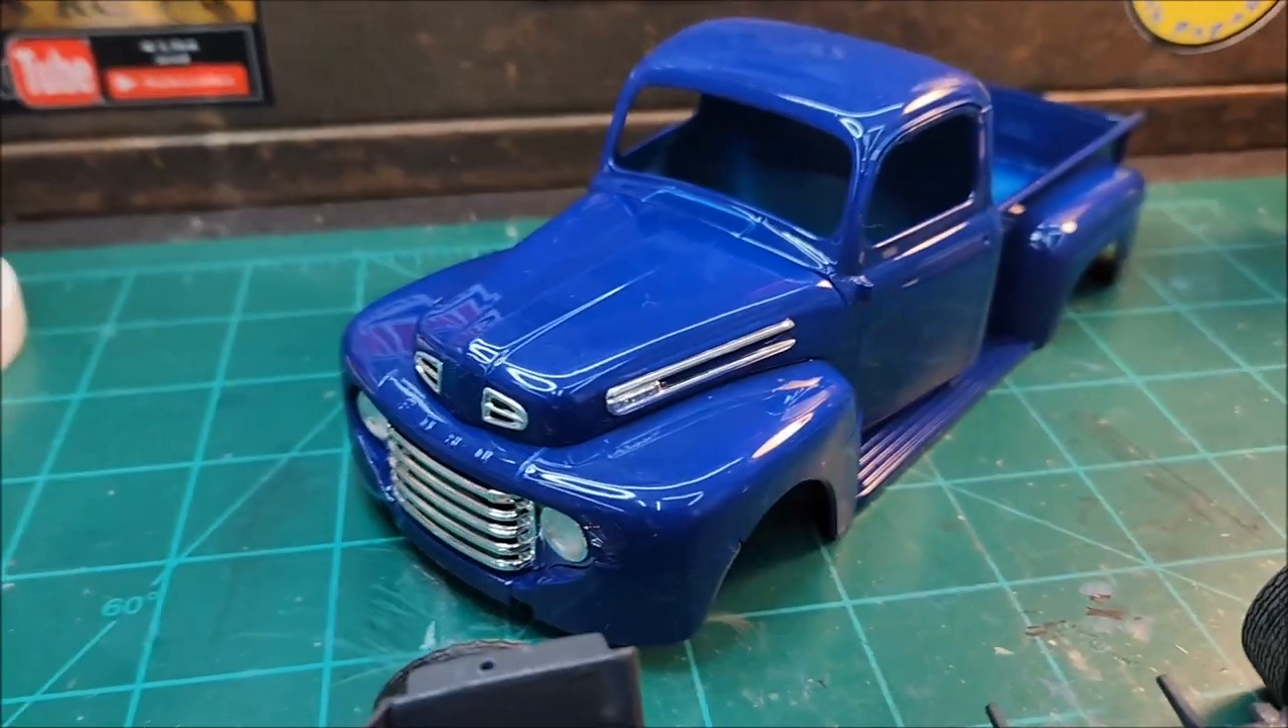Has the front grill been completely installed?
Yes.